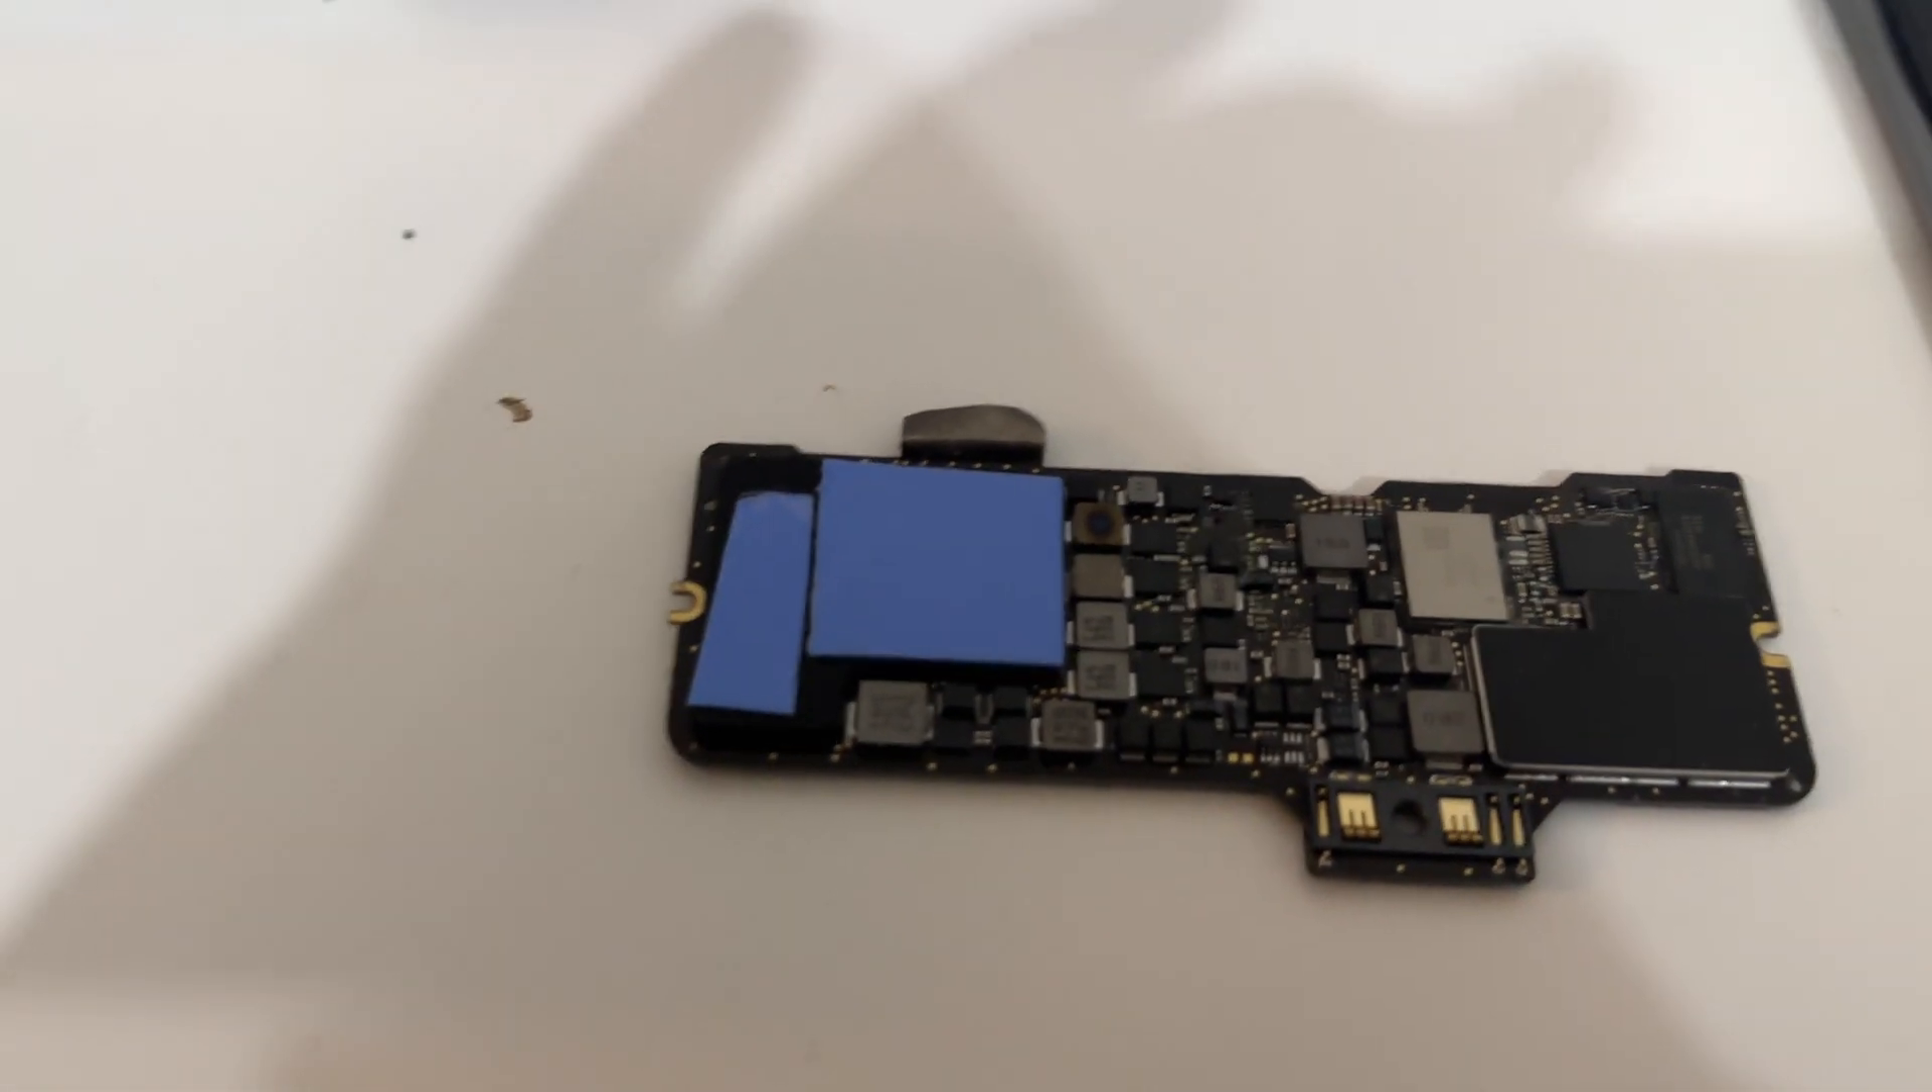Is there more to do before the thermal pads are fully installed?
No.